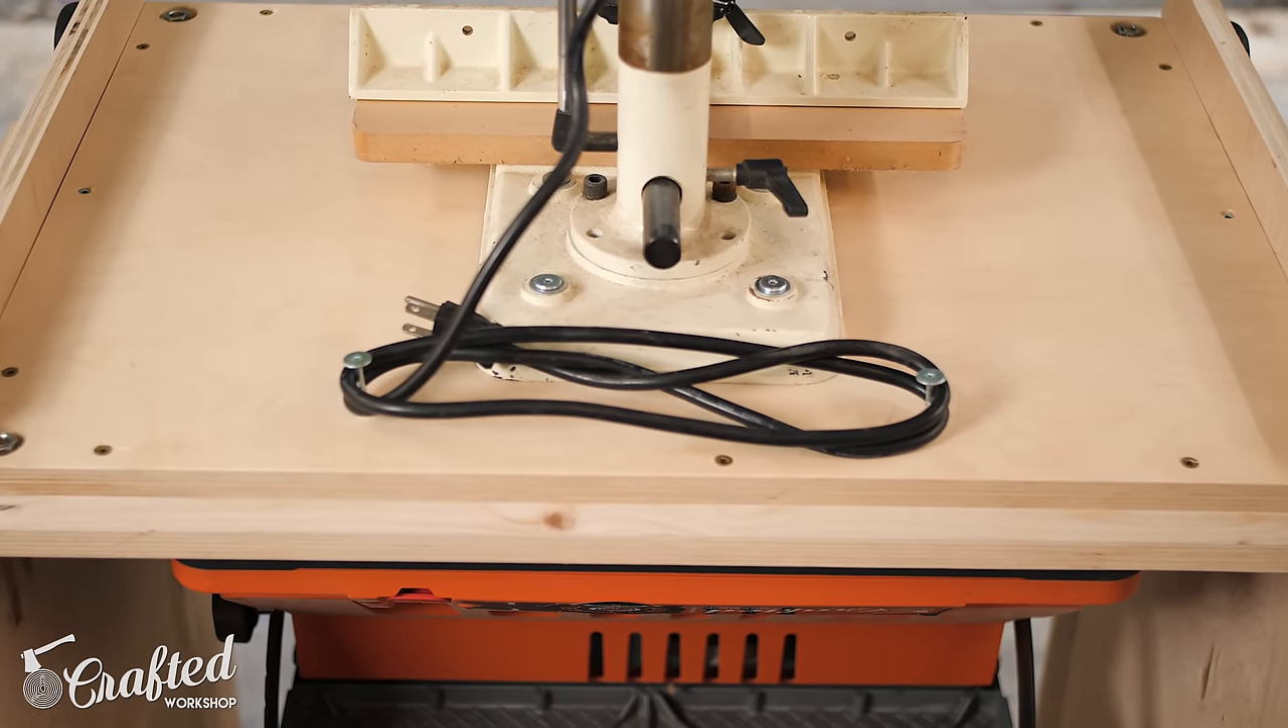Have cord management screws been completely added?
Yes.